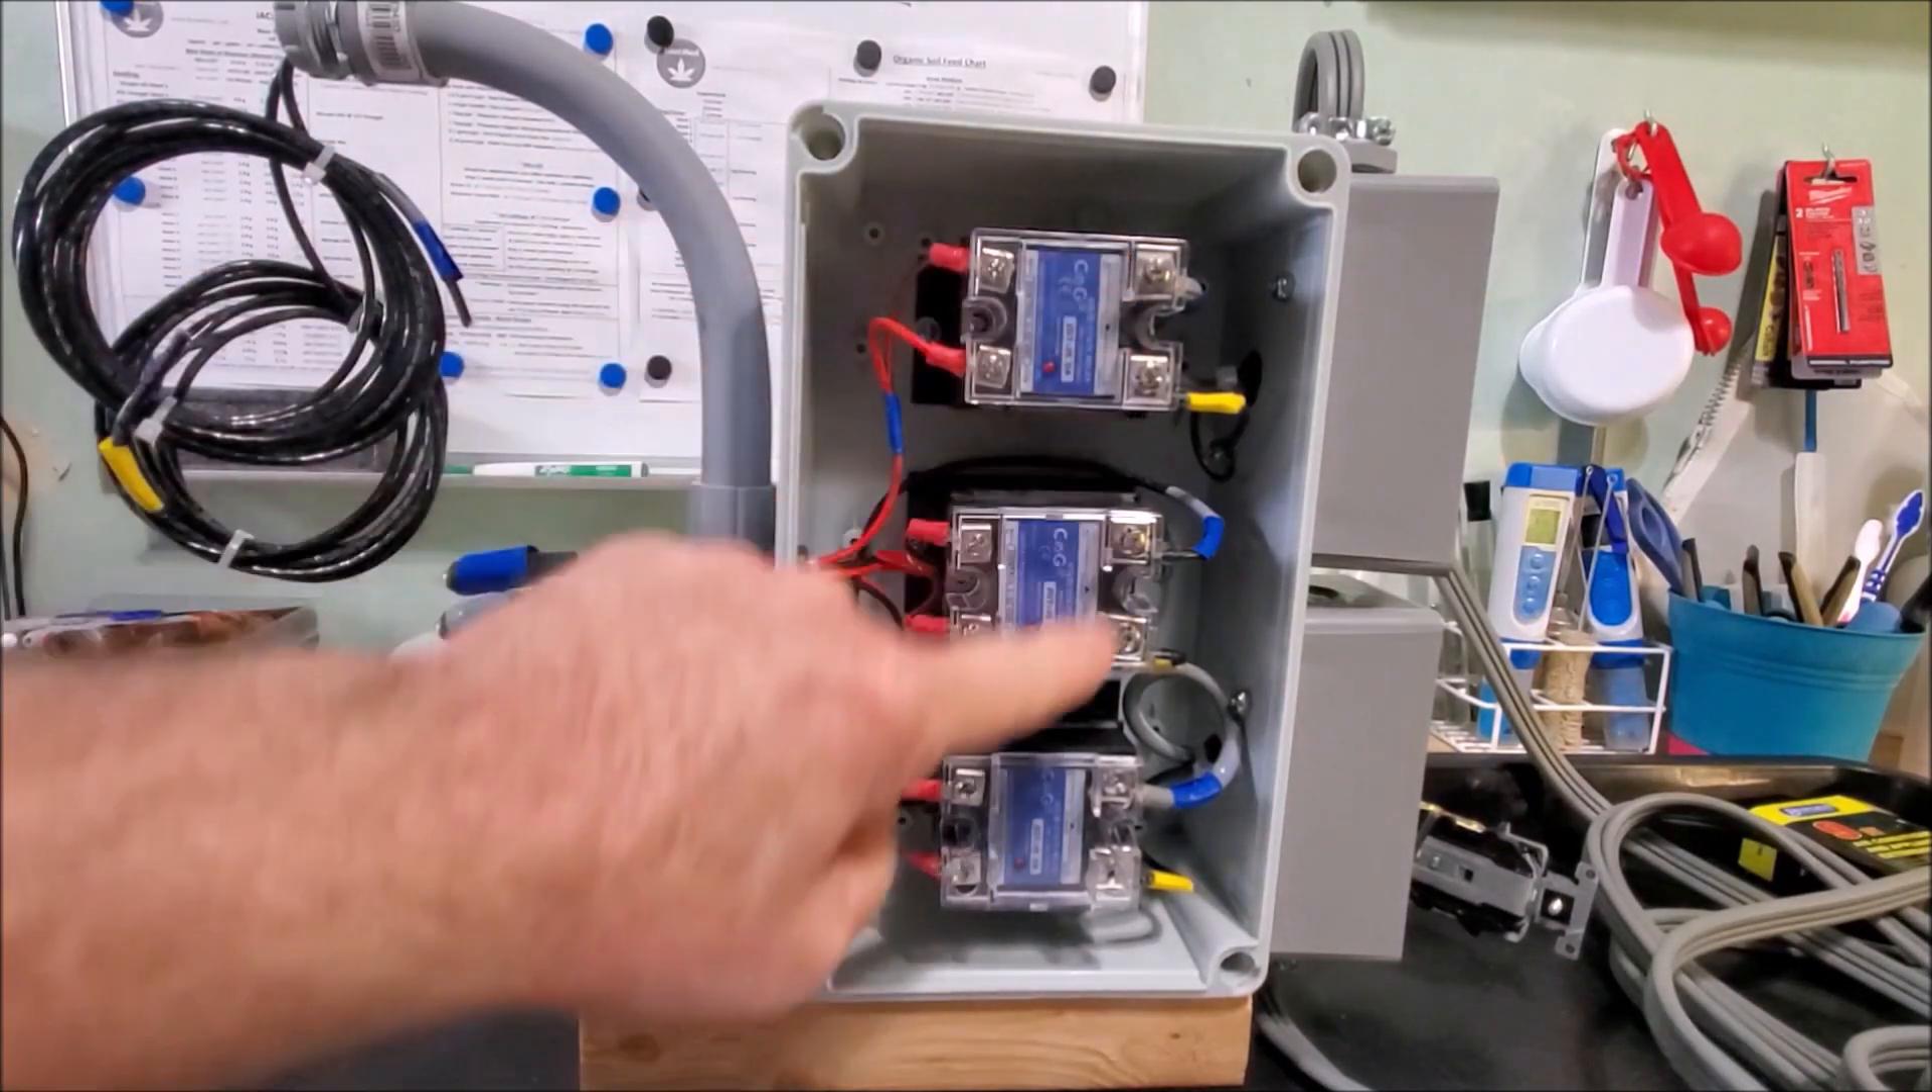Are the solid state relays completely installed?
Yes.